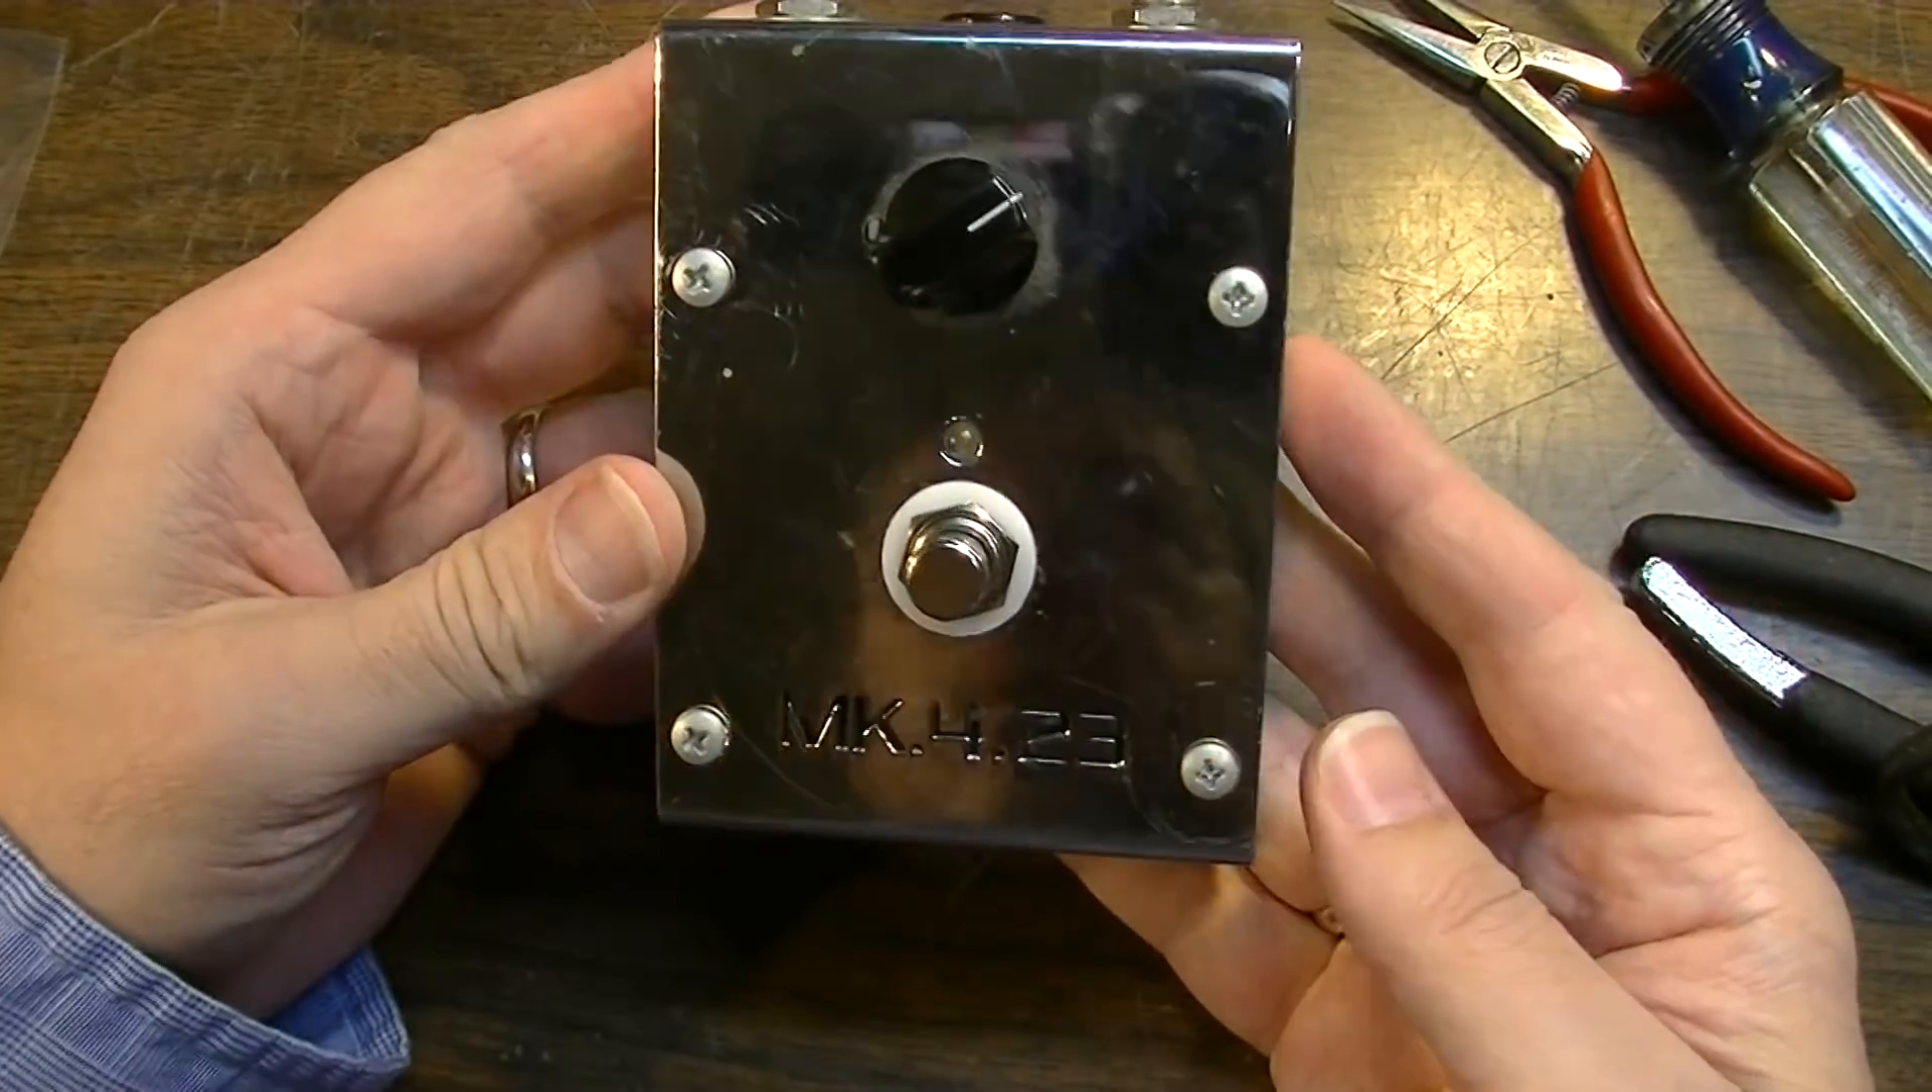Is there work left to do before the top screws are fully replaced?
No.